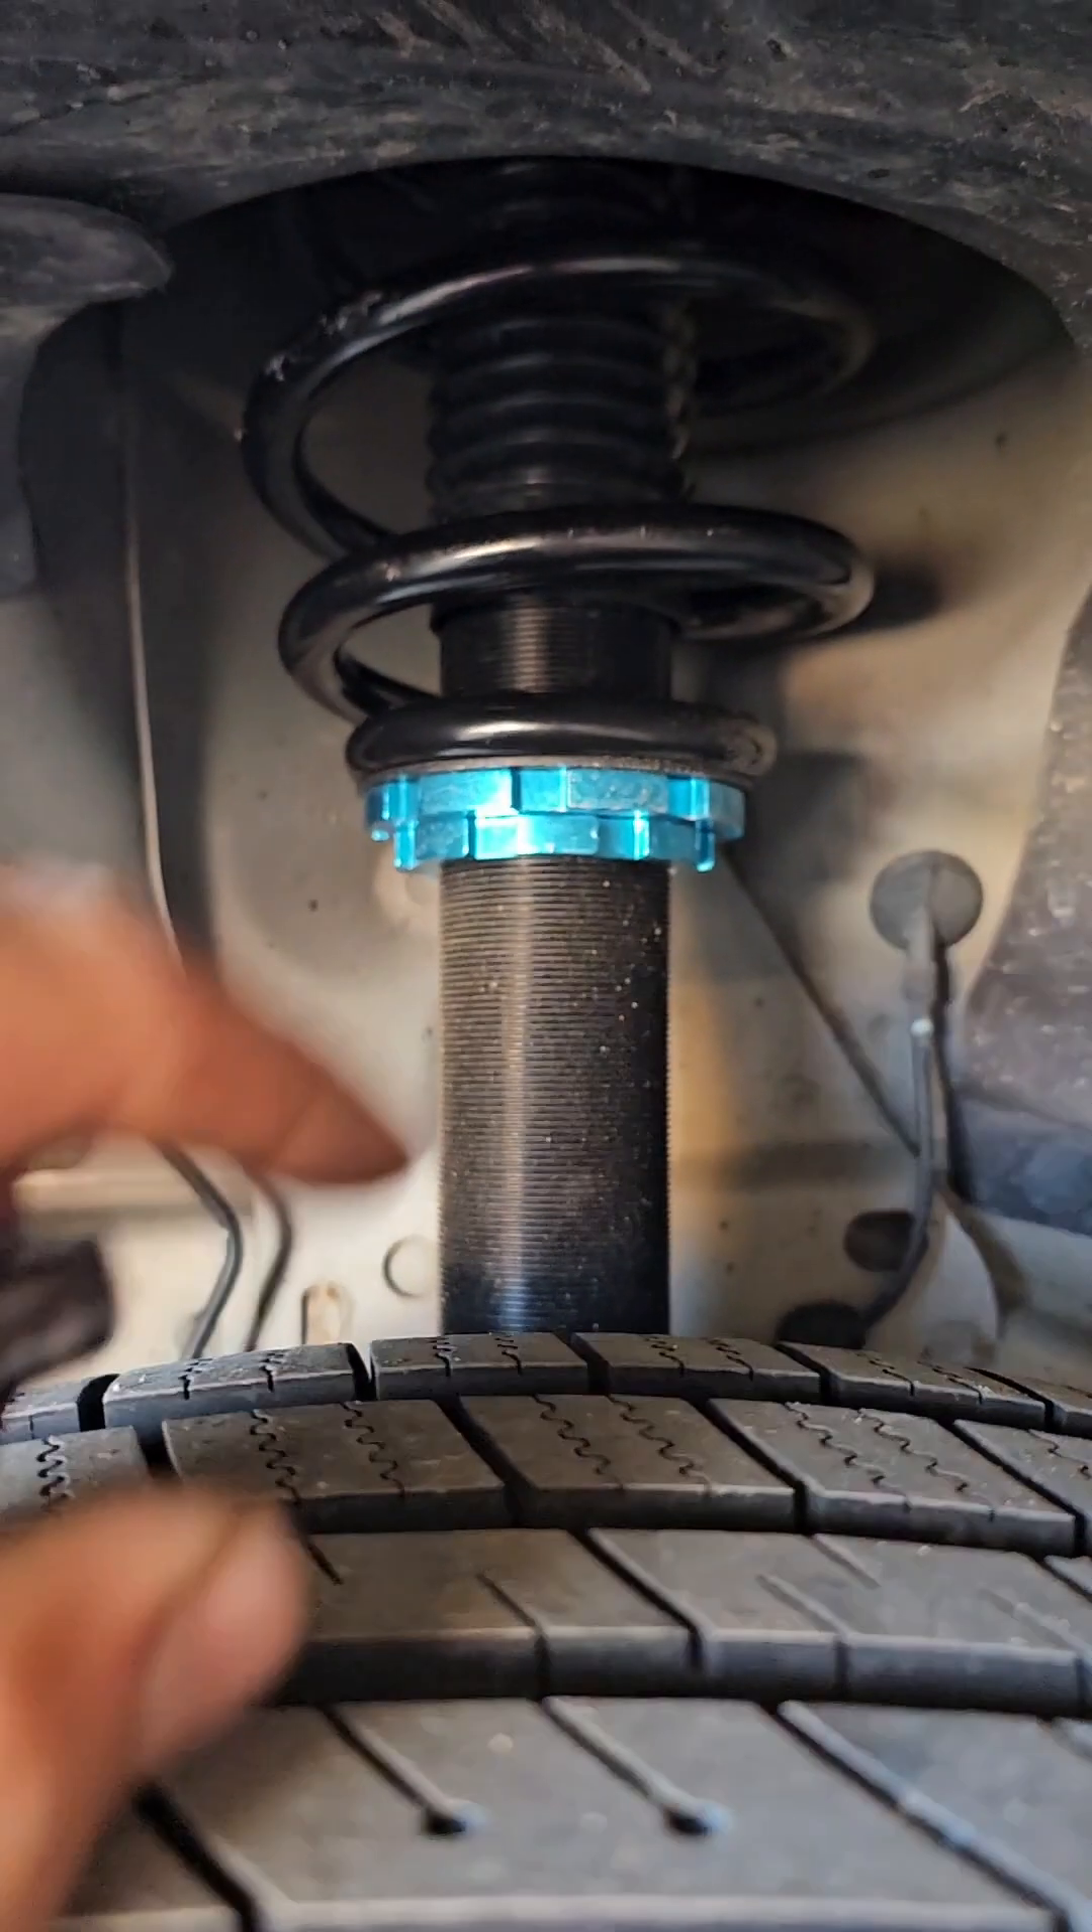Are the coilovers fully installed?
Yes.